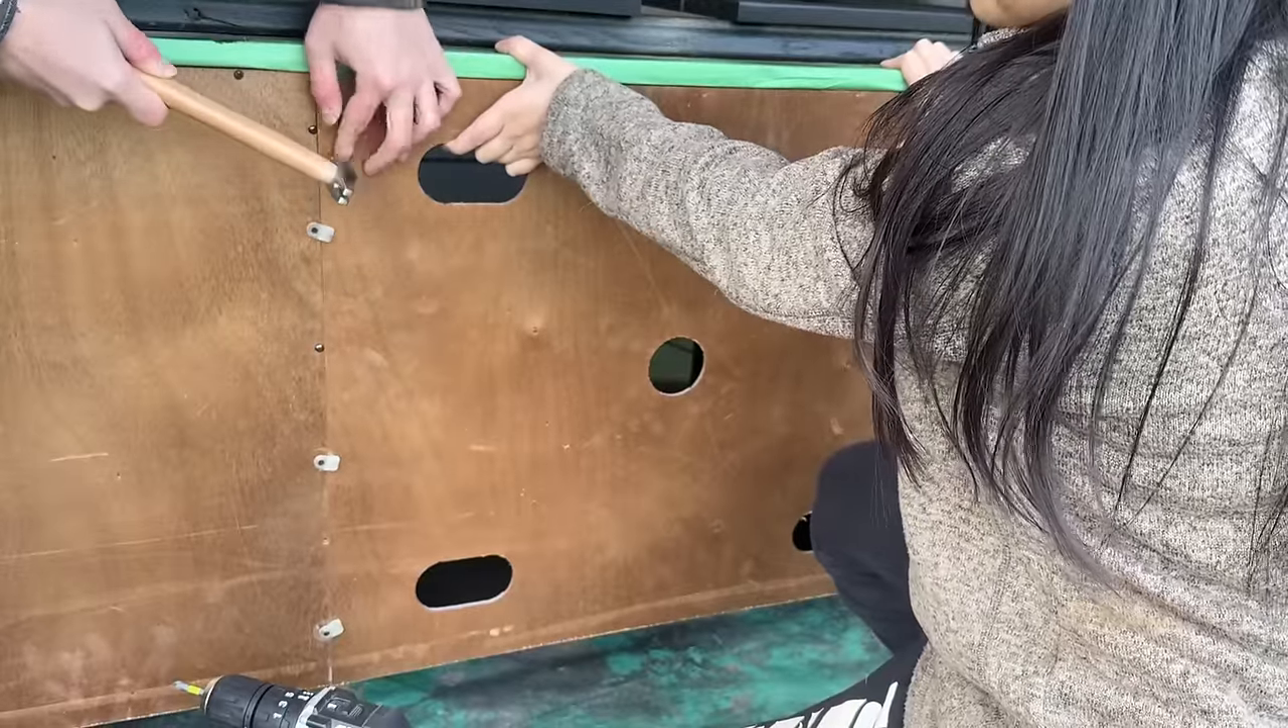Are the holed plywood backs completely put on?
No.